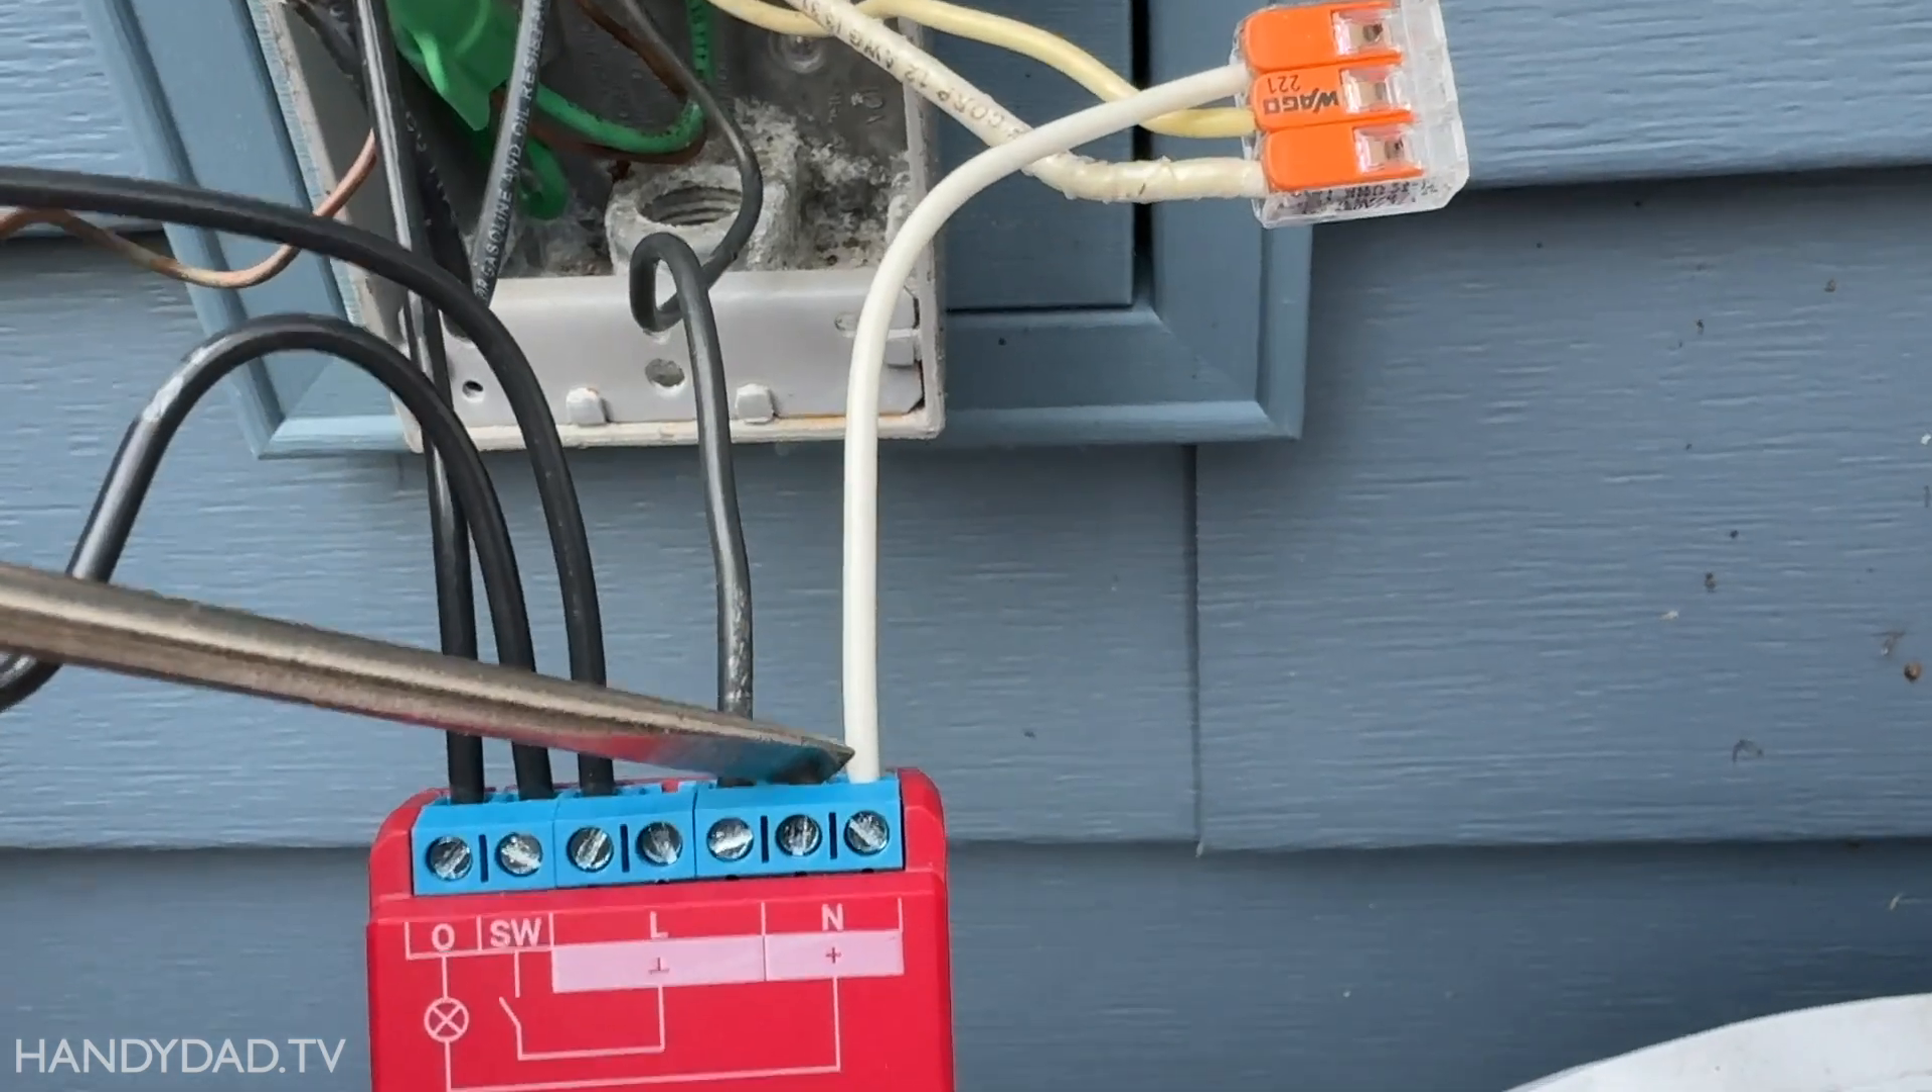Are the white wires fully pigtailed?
Yes.